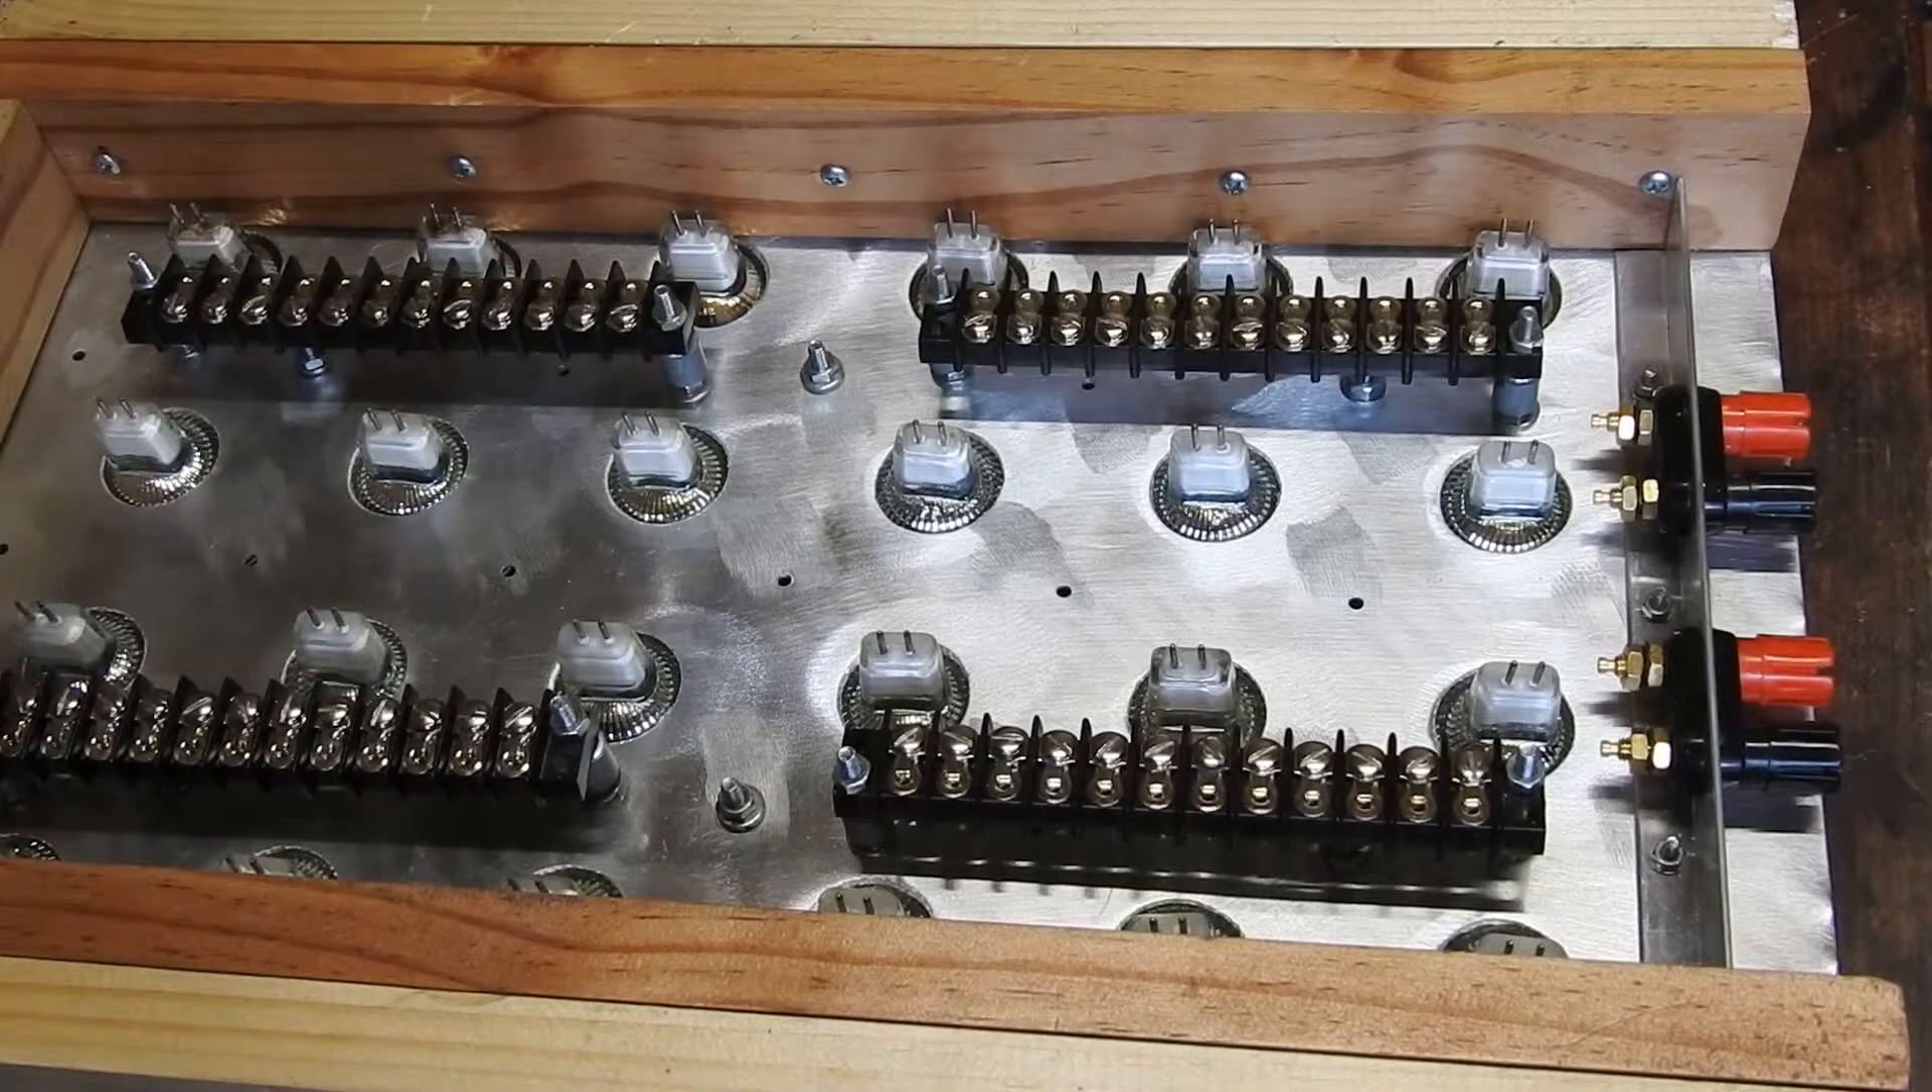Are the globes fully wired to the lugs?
No.